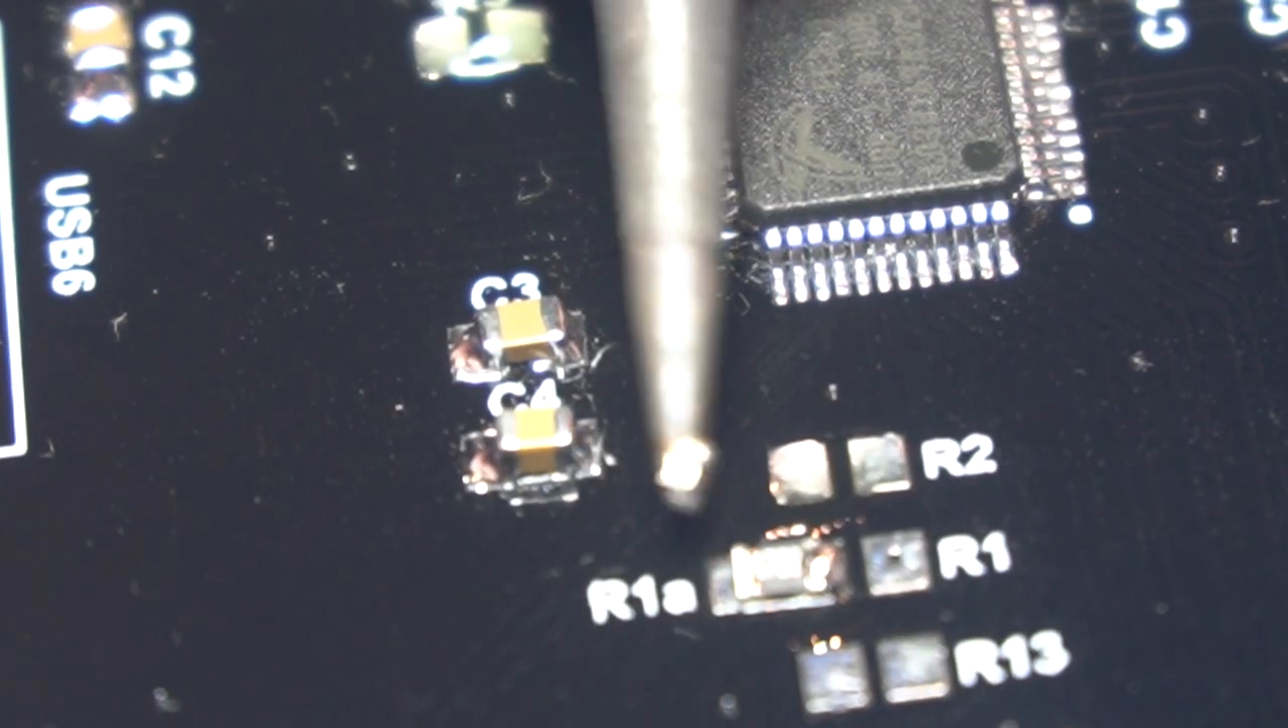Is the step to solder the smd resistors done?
No.